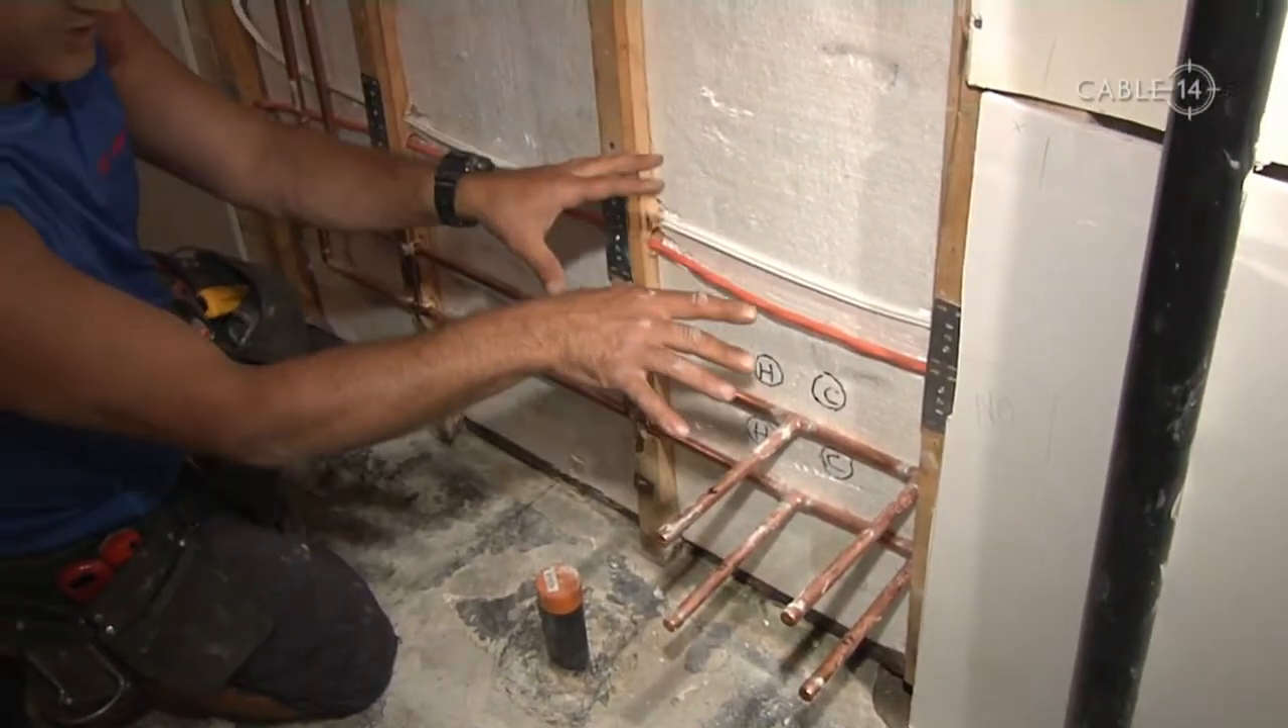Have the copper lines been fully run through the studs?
Yes.